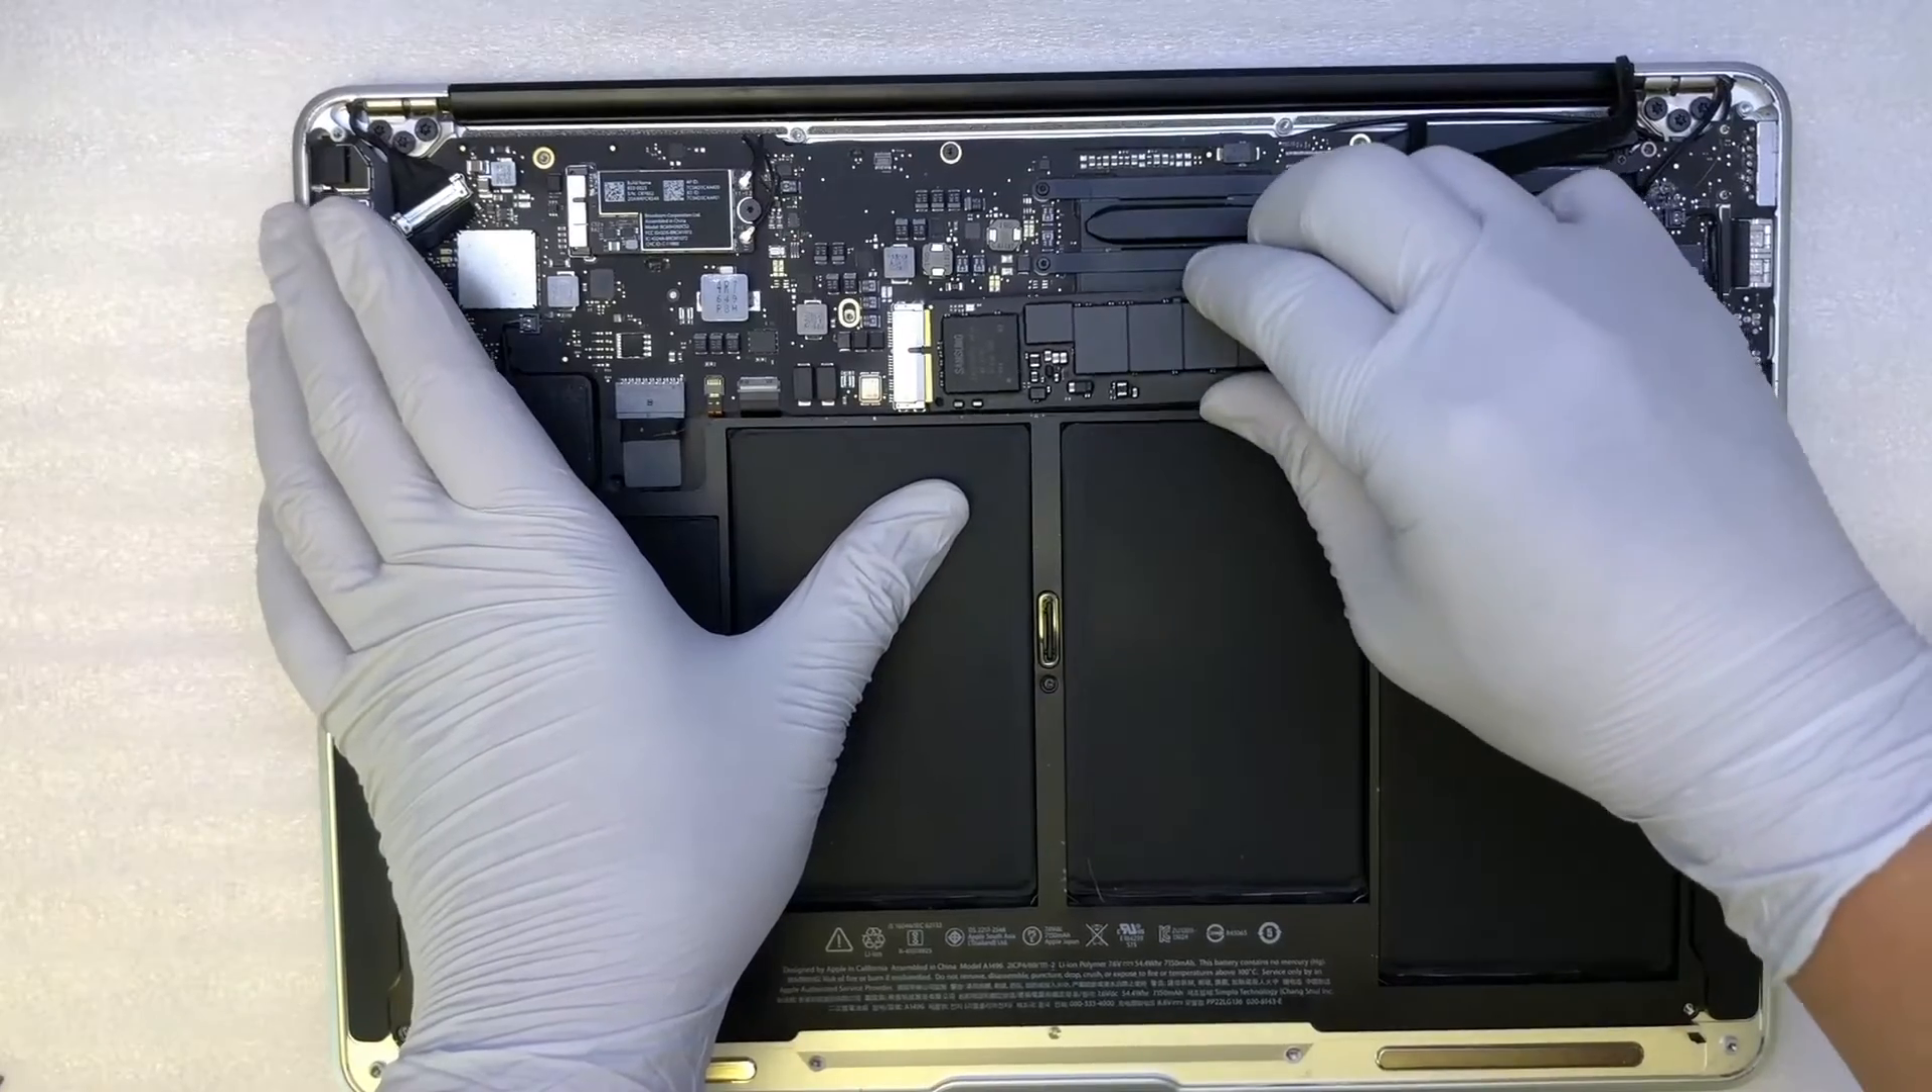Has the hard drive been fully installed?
No.